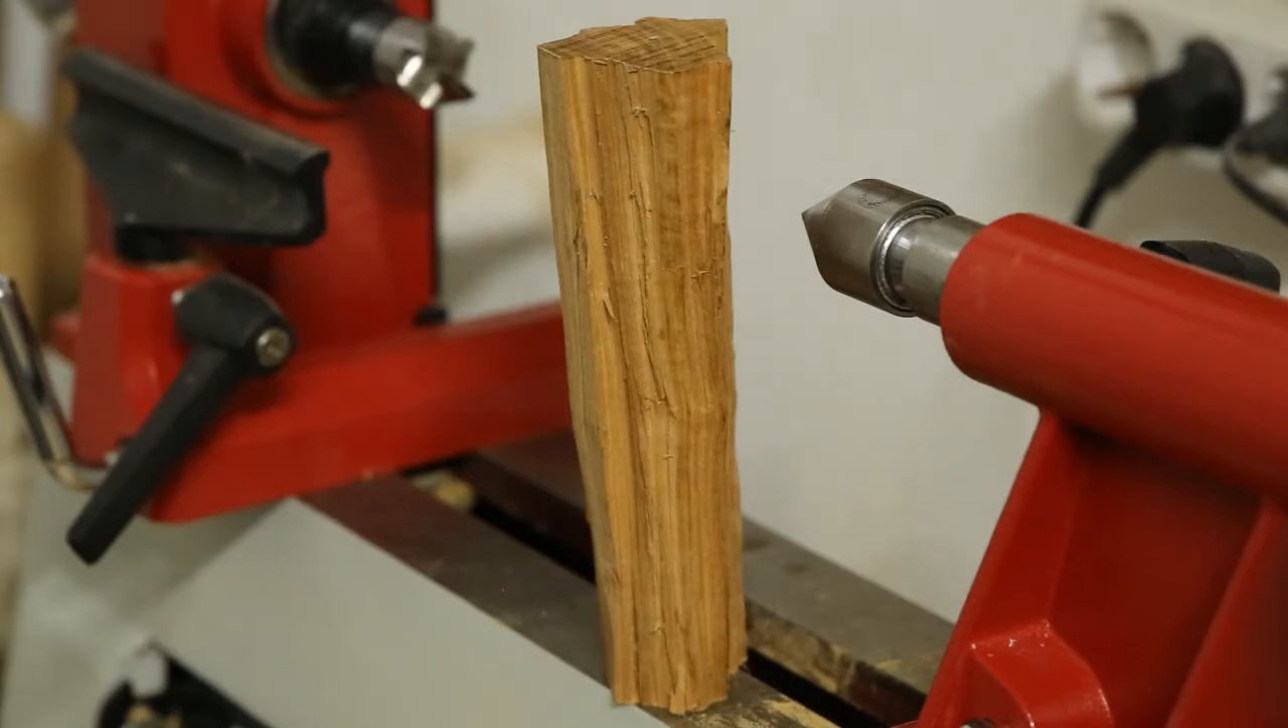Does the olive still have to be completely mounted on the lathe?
Yes.